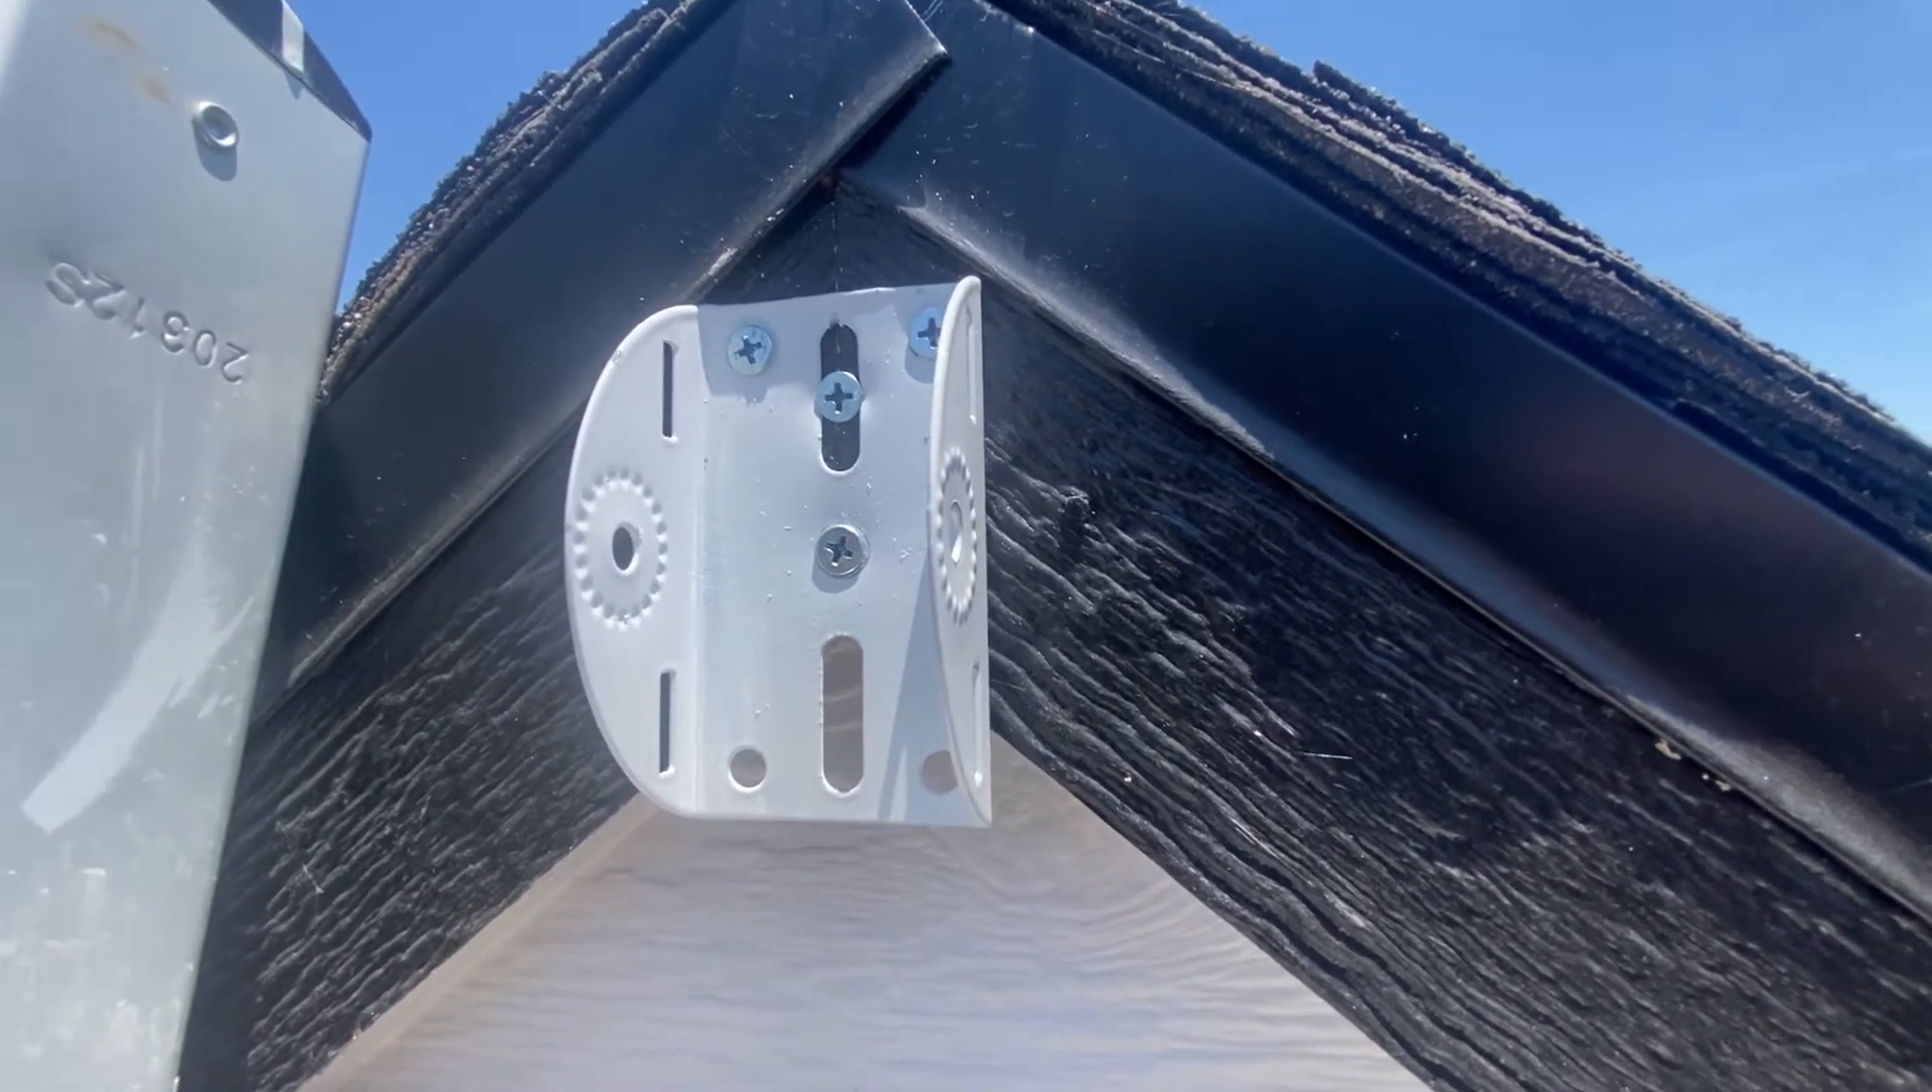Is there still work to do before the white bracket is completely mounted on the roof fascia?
No.